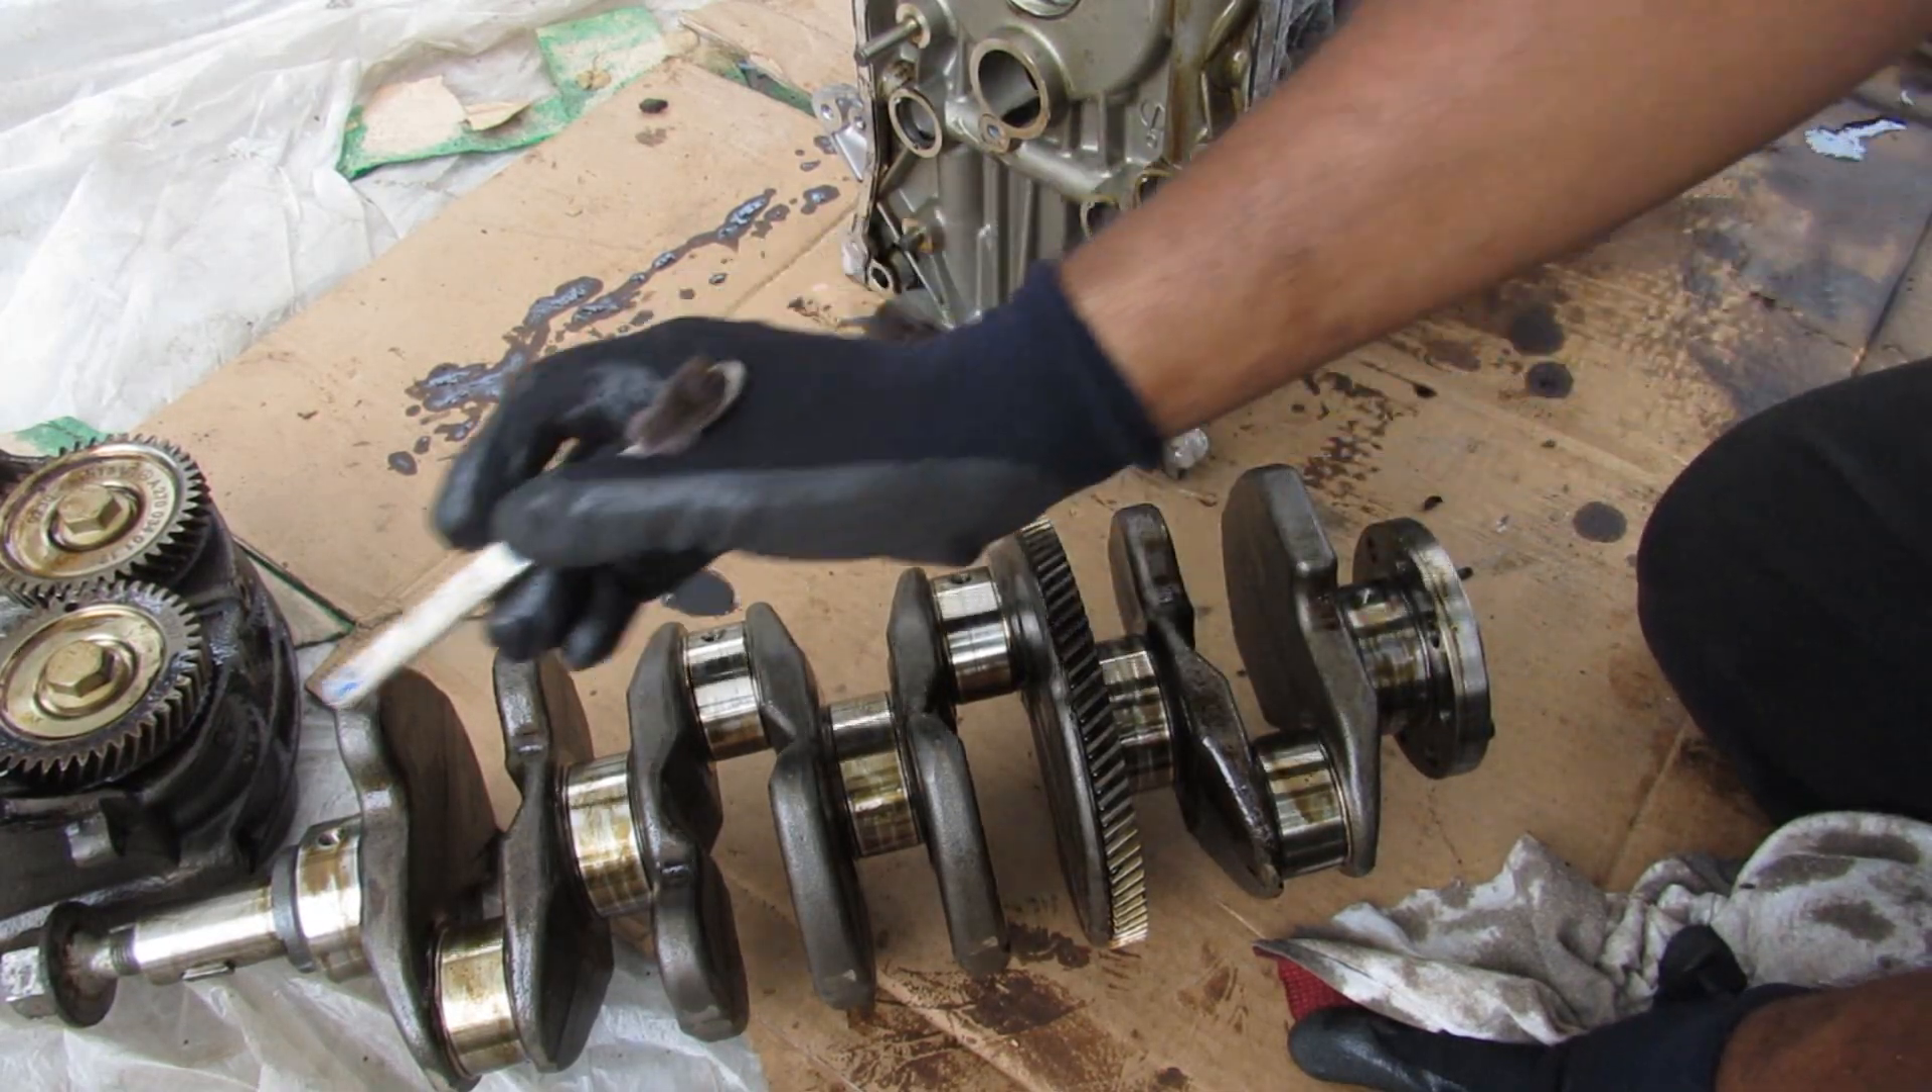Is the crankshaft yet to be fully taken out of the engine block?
No.